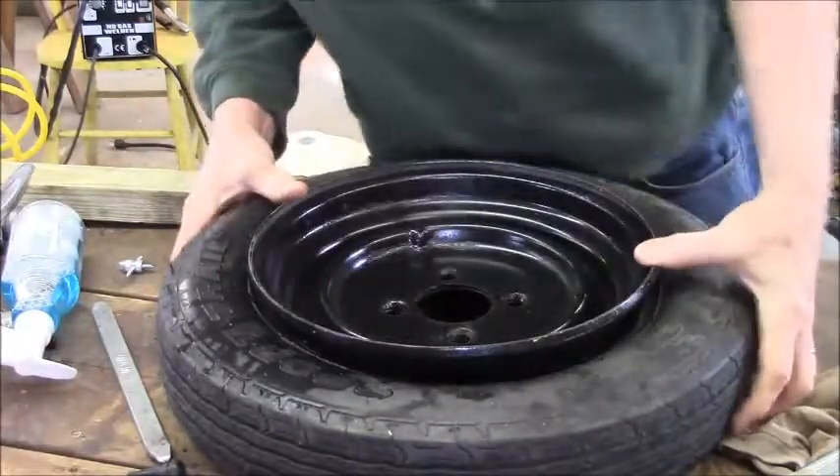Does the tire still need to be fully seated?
Yes.